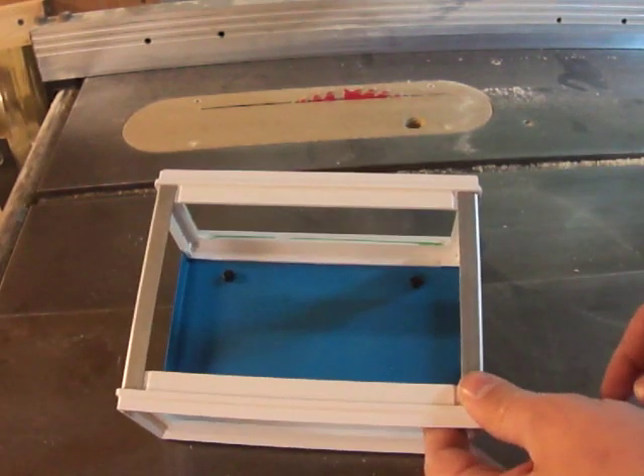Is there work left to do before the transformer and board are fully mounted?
Yes.